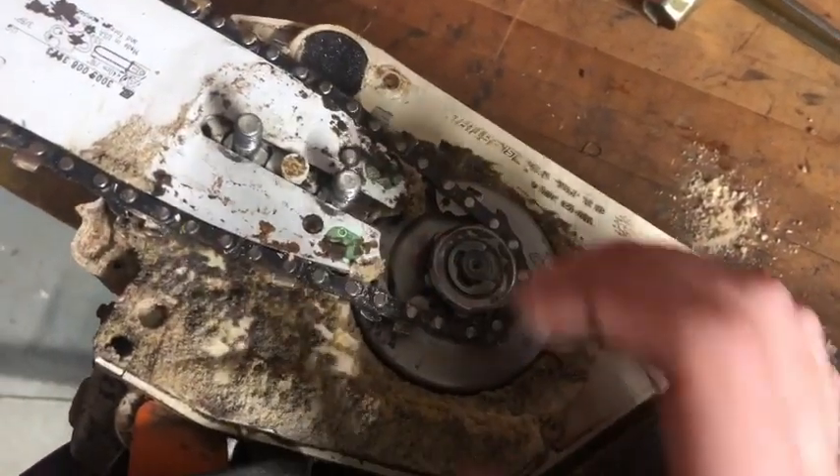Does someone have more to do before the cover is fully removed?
No.